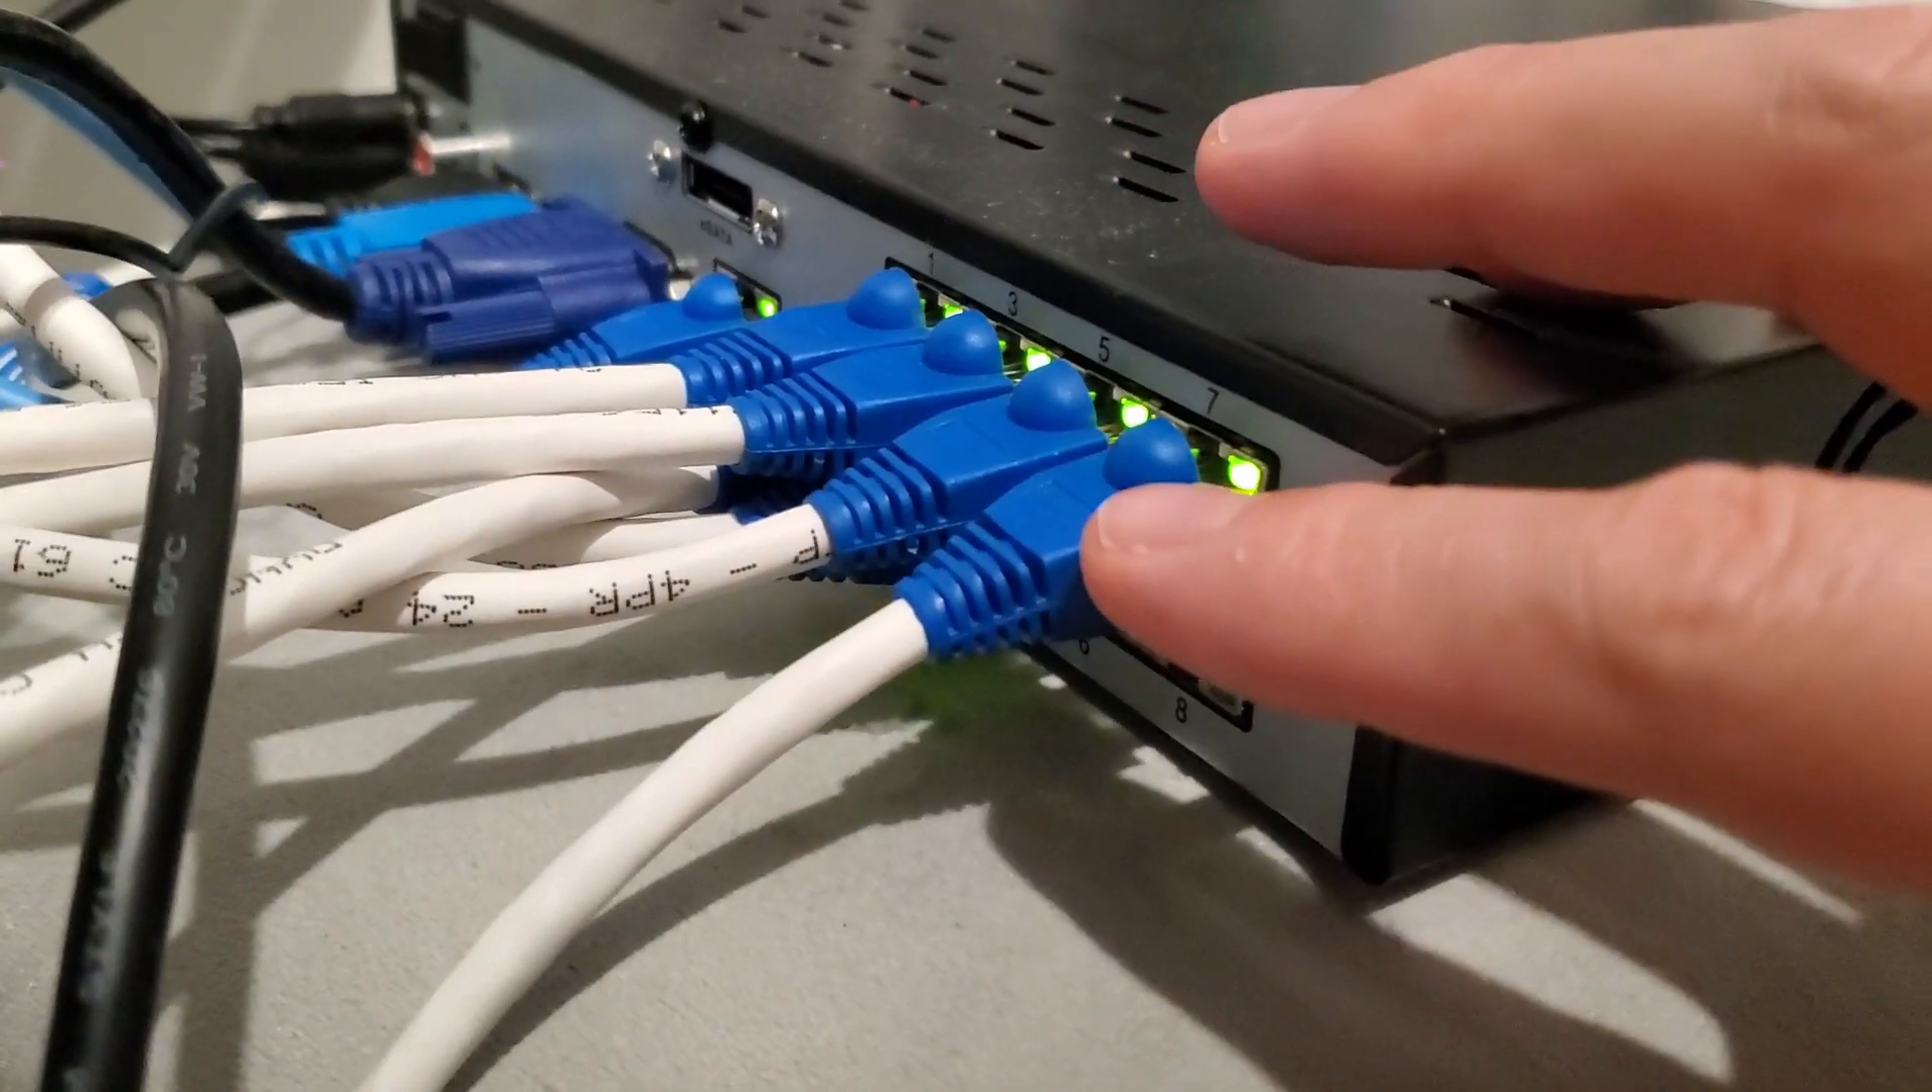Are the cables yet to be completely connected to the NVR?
No.